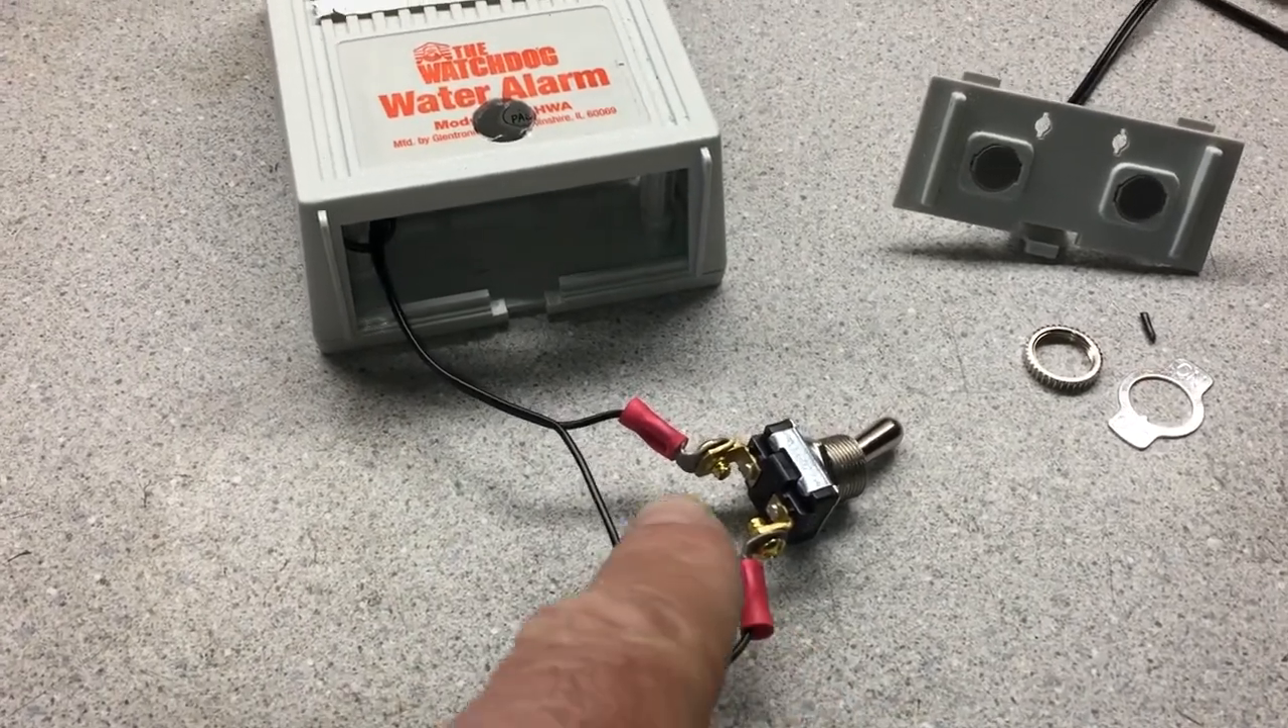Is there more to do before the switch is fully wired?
No.